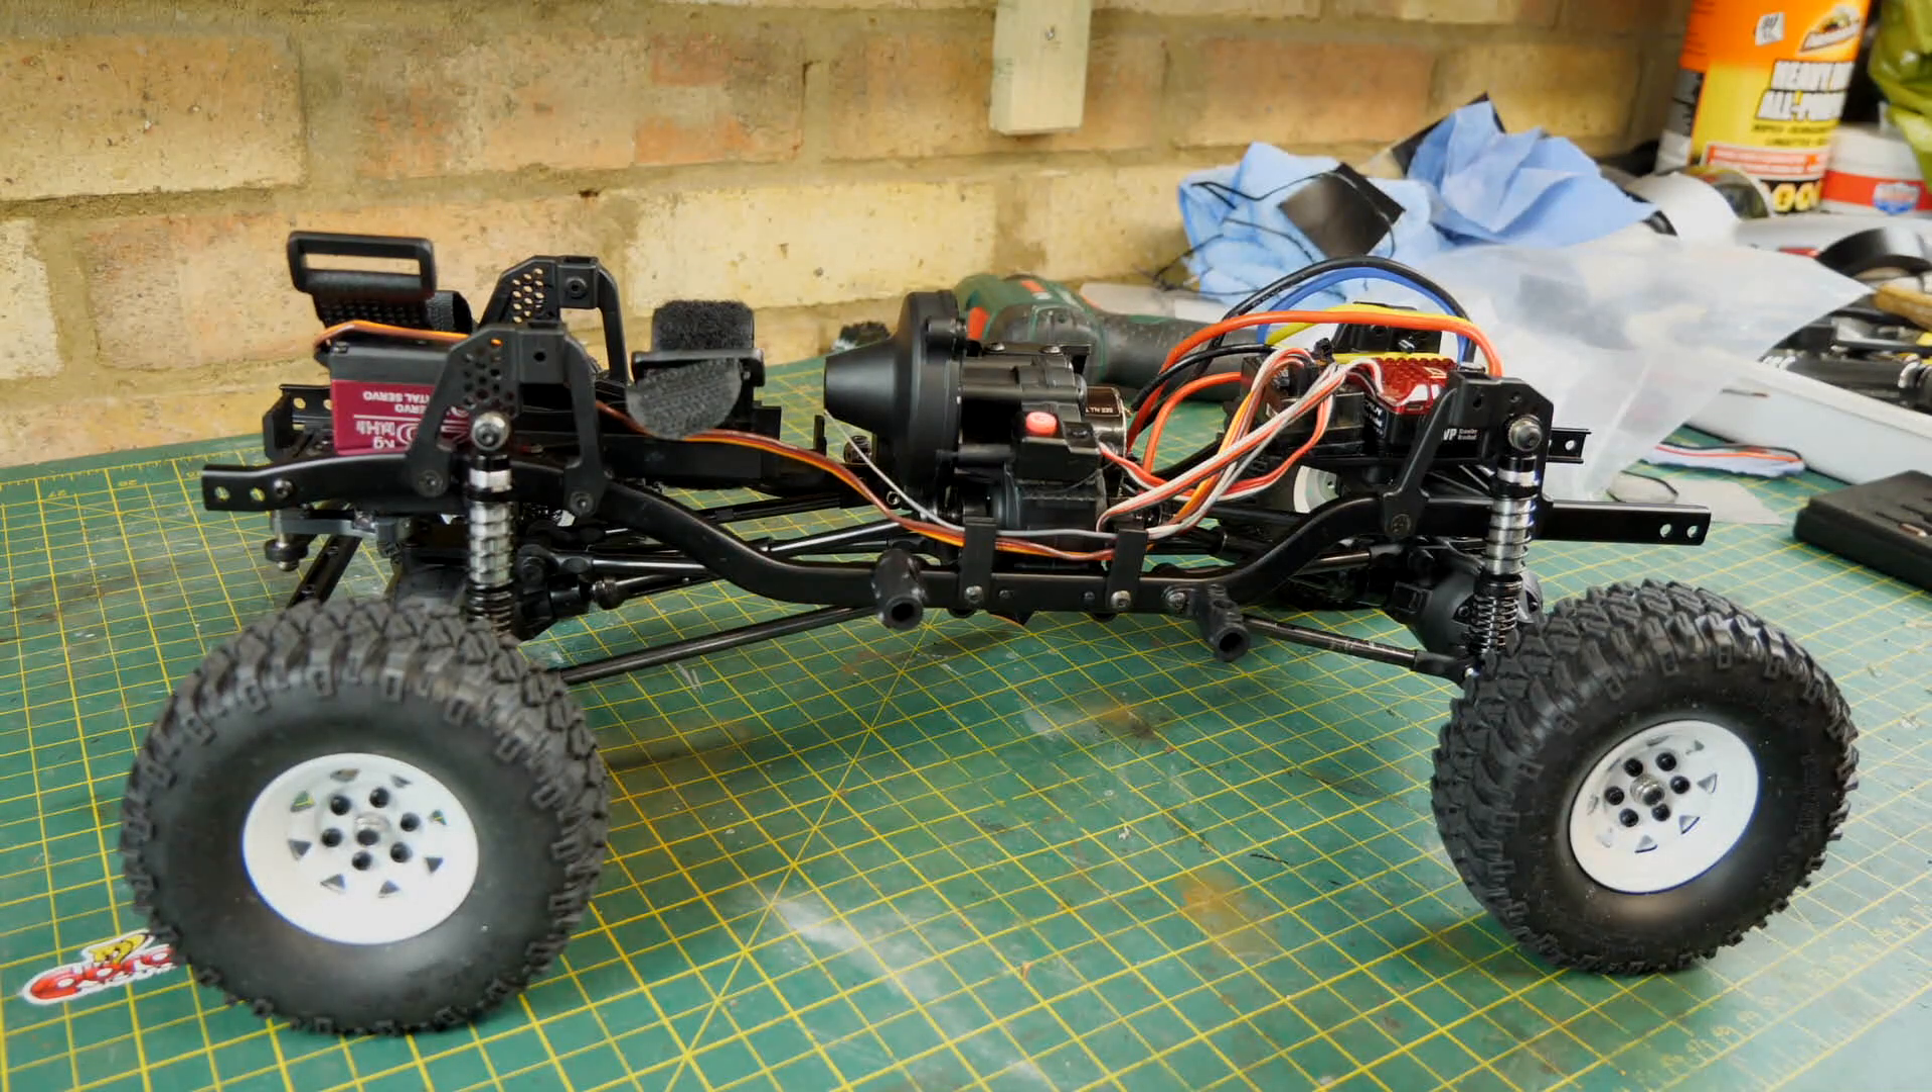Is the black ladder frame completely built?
Yes.